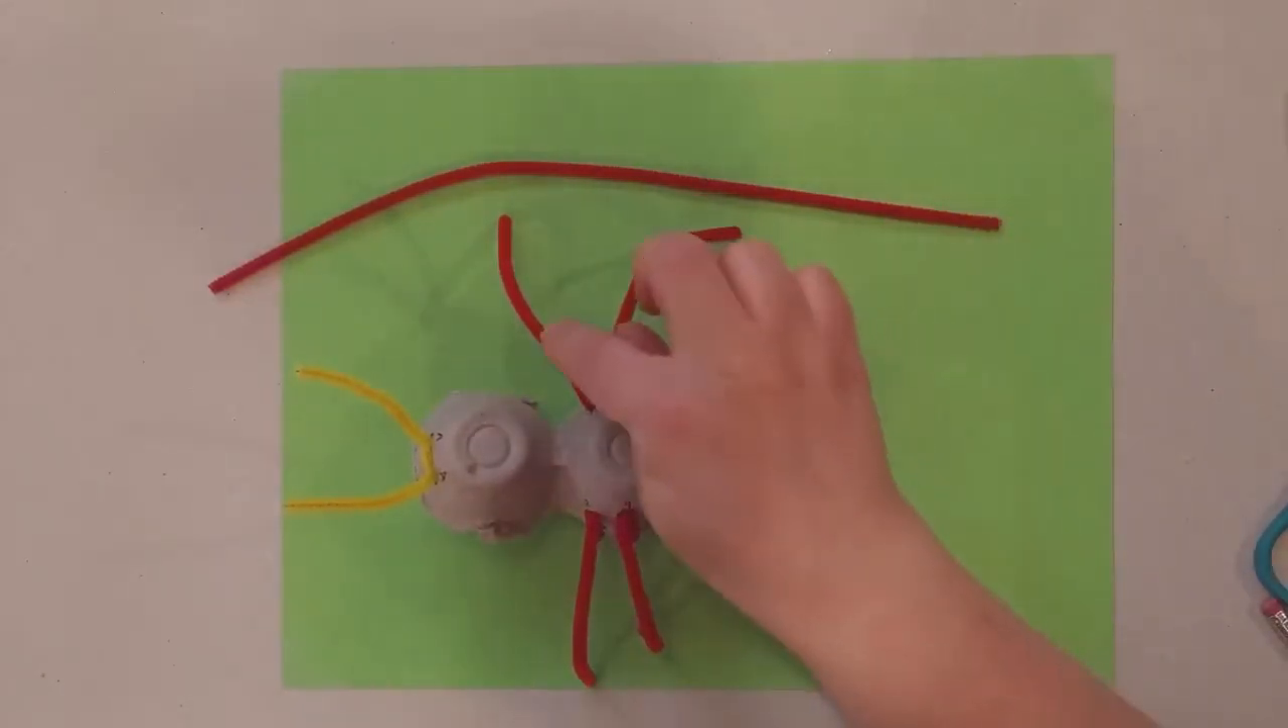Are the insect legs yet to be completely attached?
Yes.